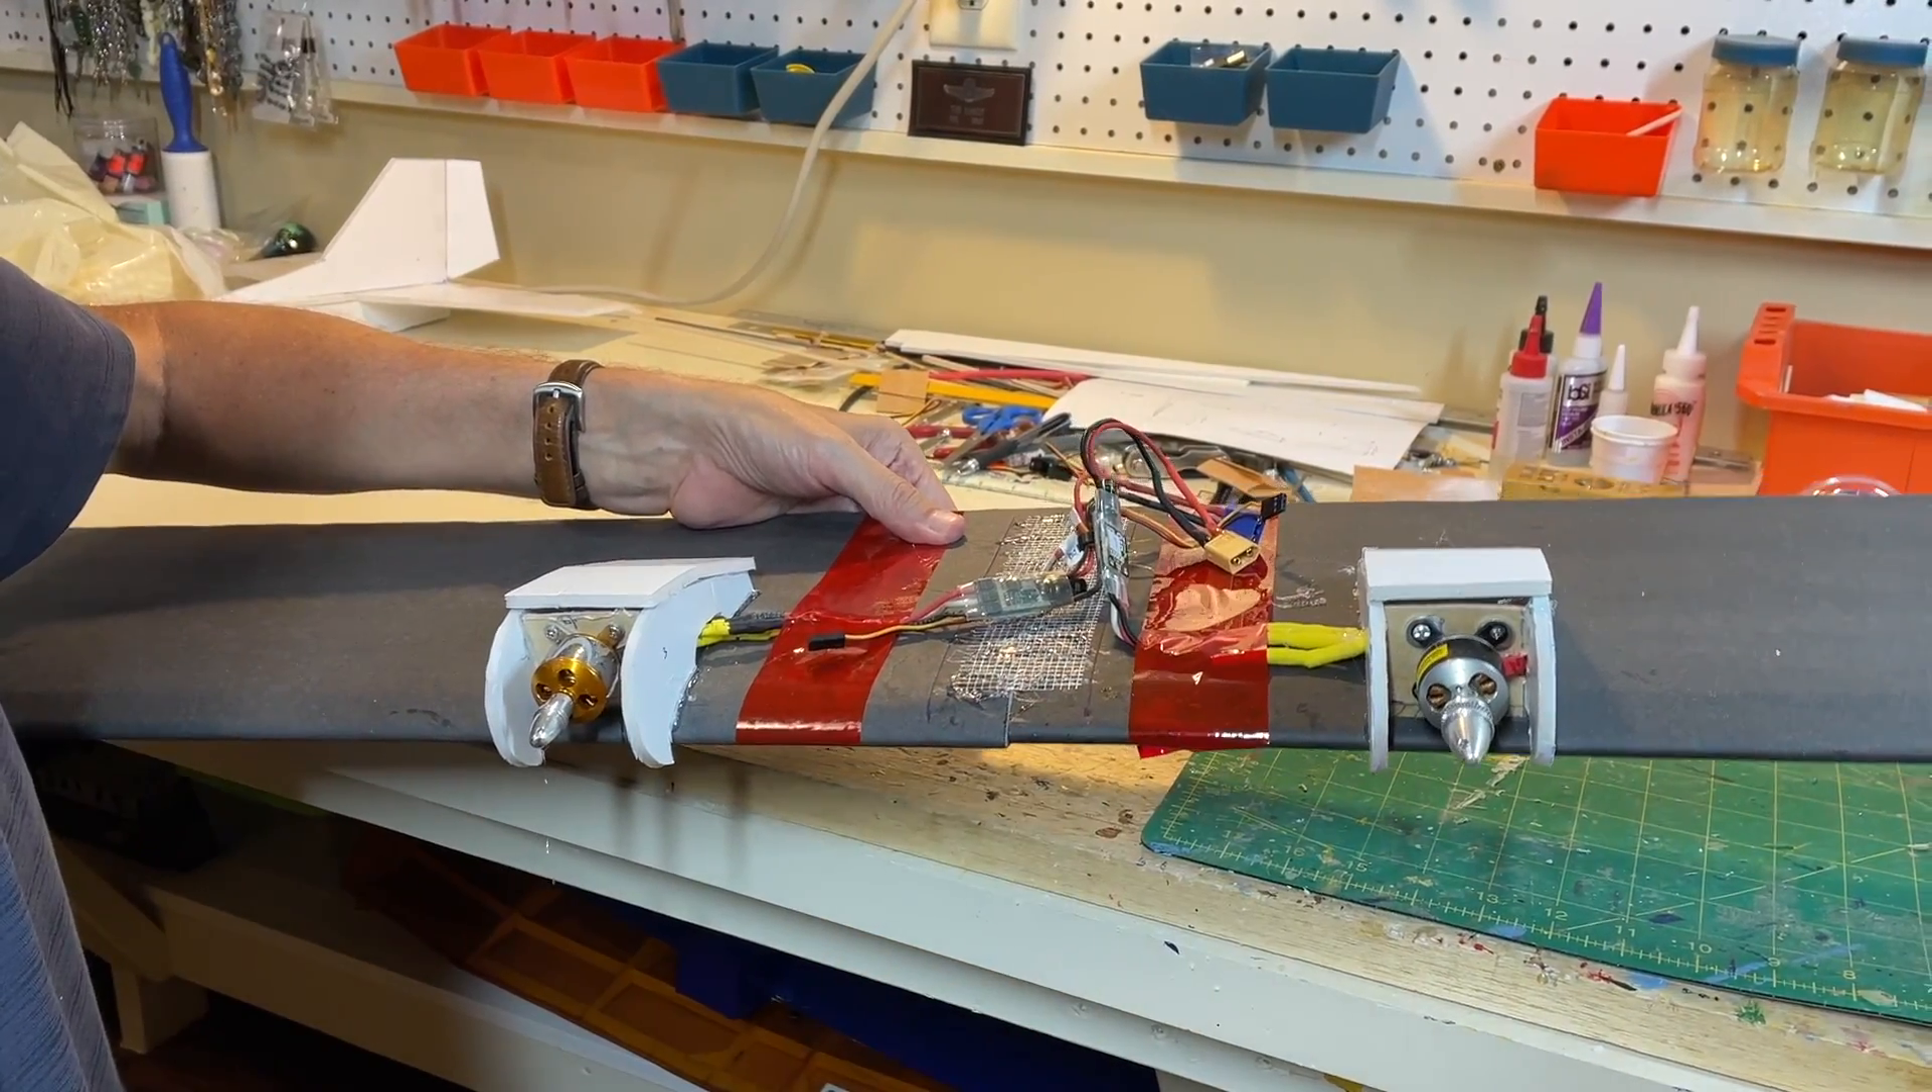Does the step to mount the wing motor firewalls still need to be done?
No.